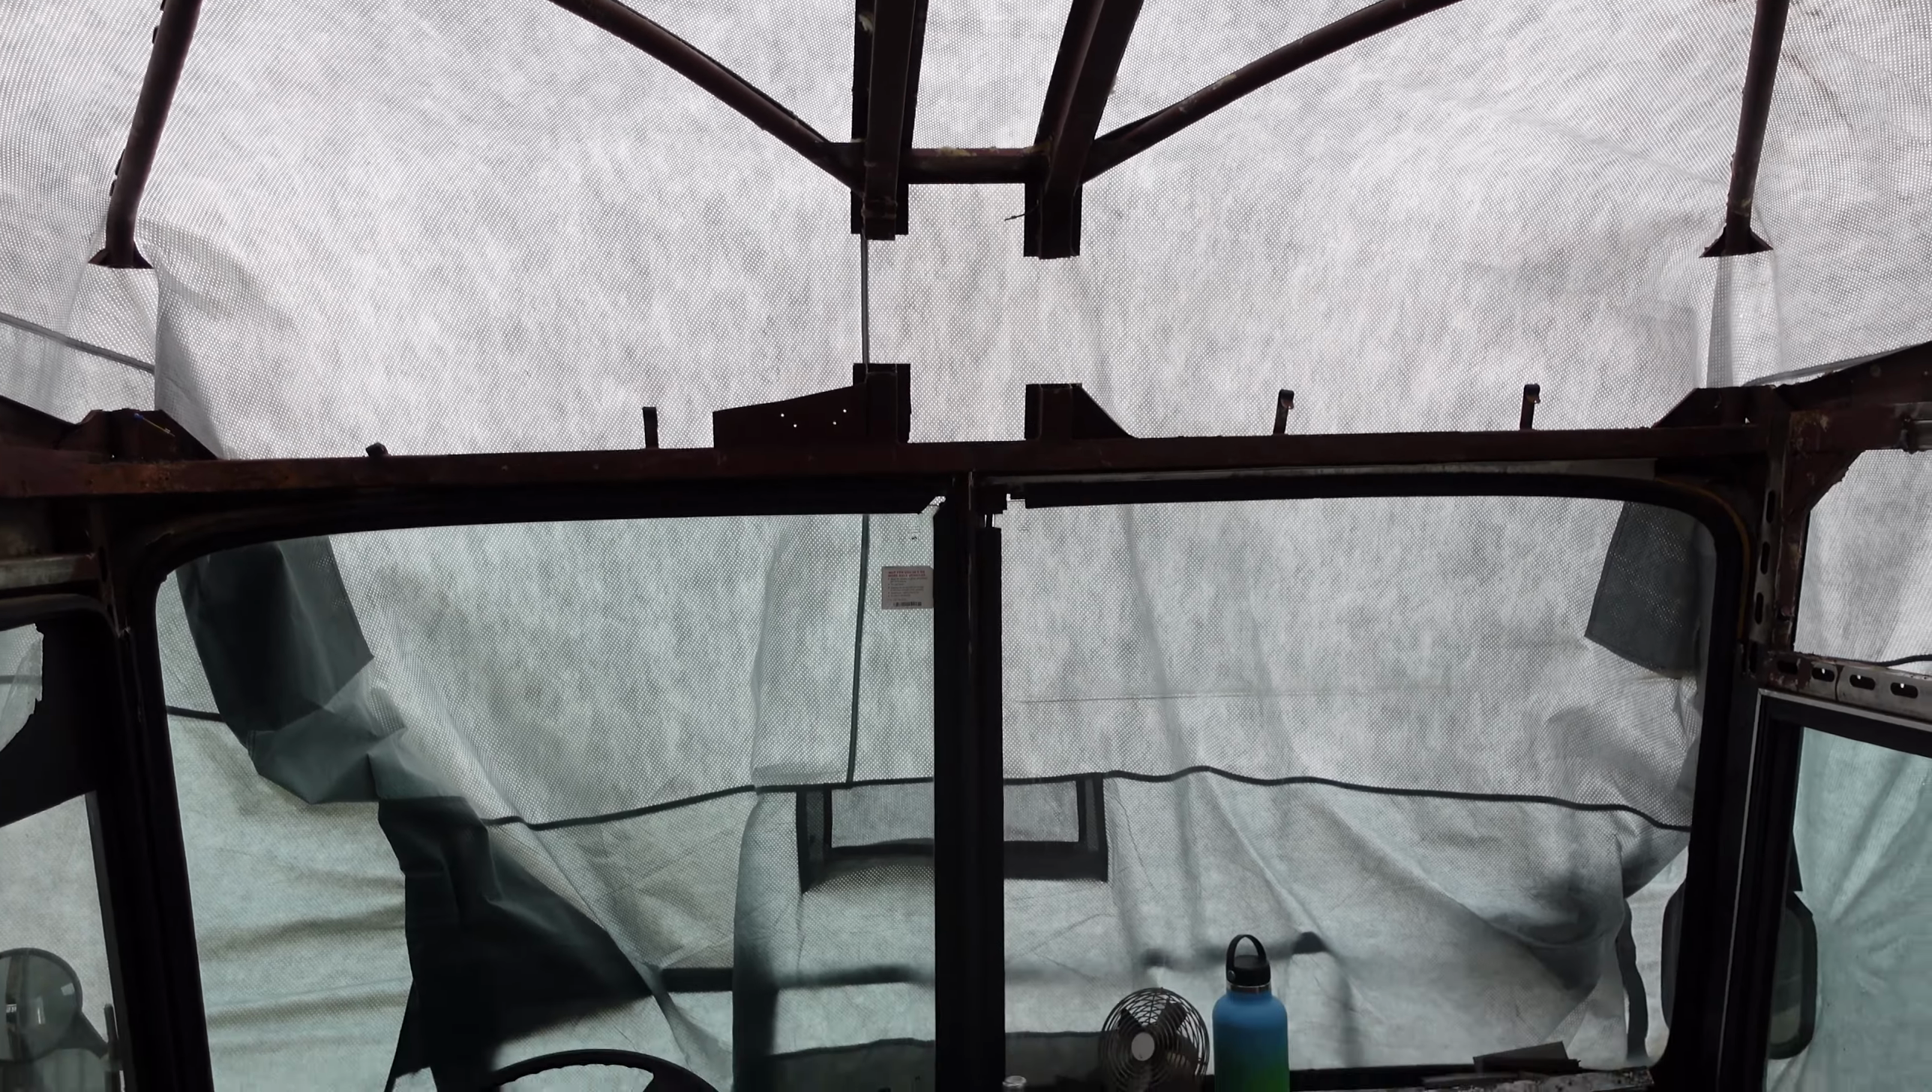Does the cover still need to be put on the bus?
No.